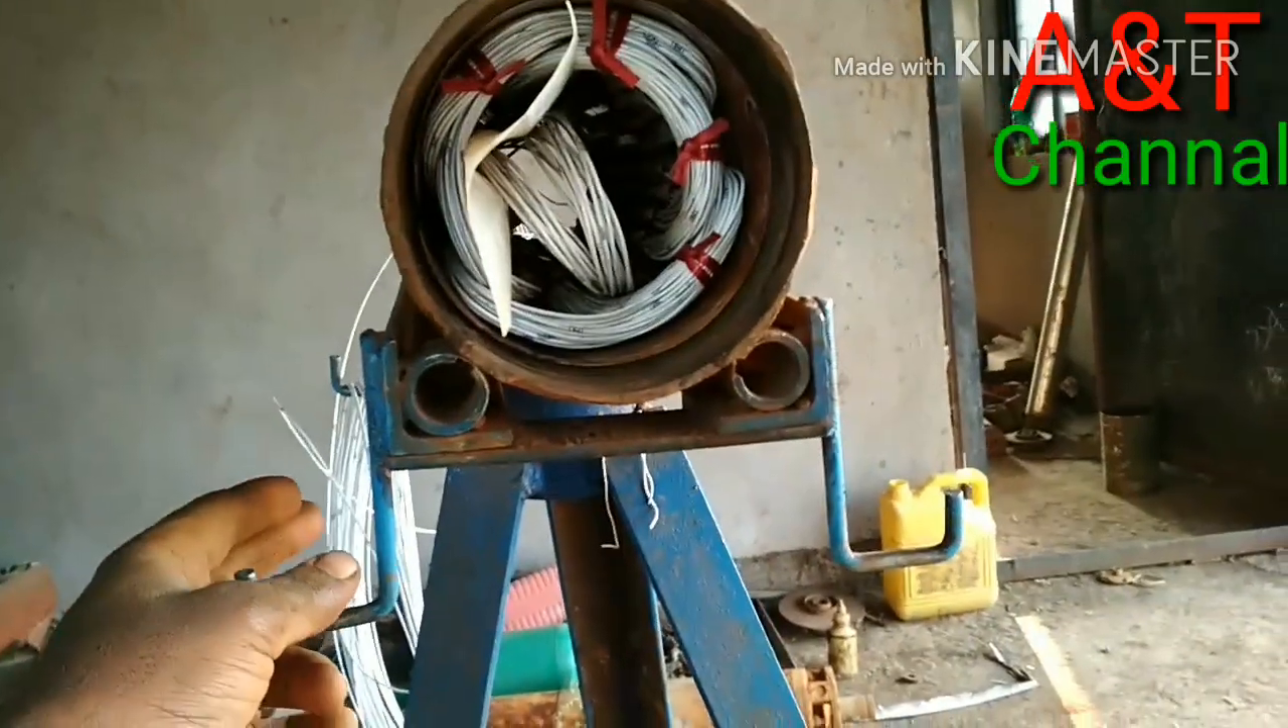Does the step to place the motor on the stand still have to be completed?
No.